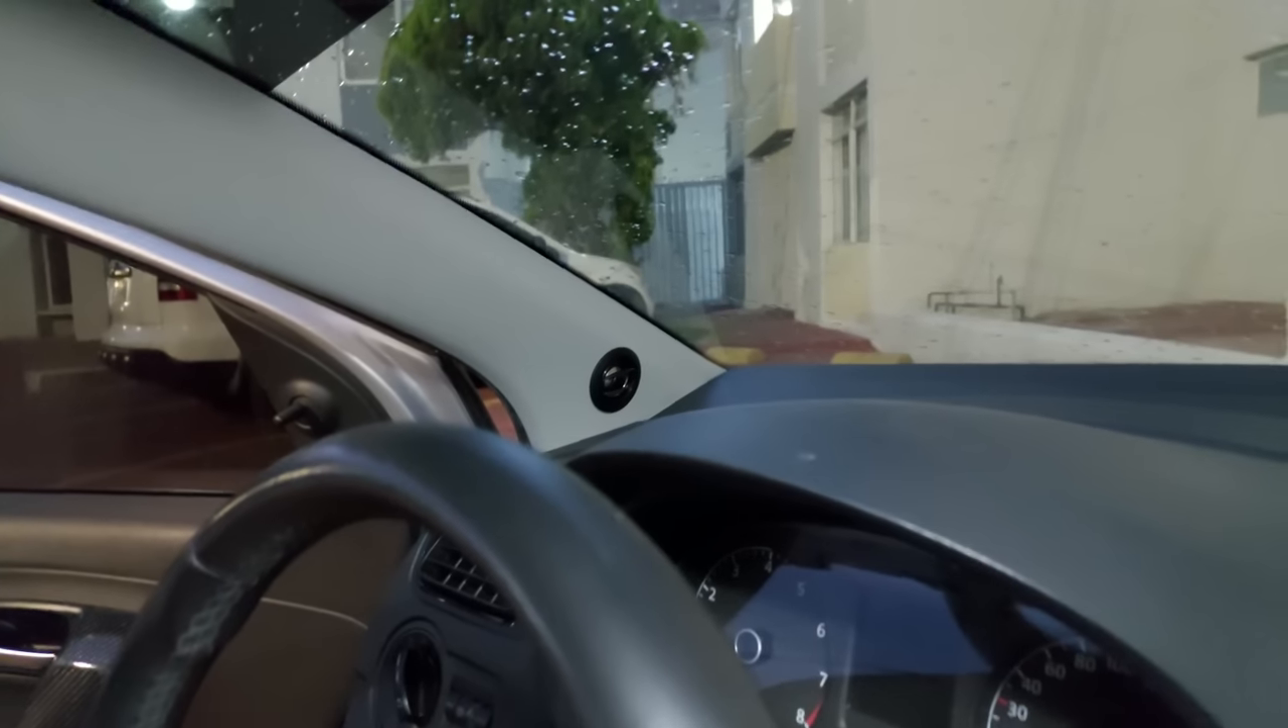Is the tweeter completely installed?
Yes.